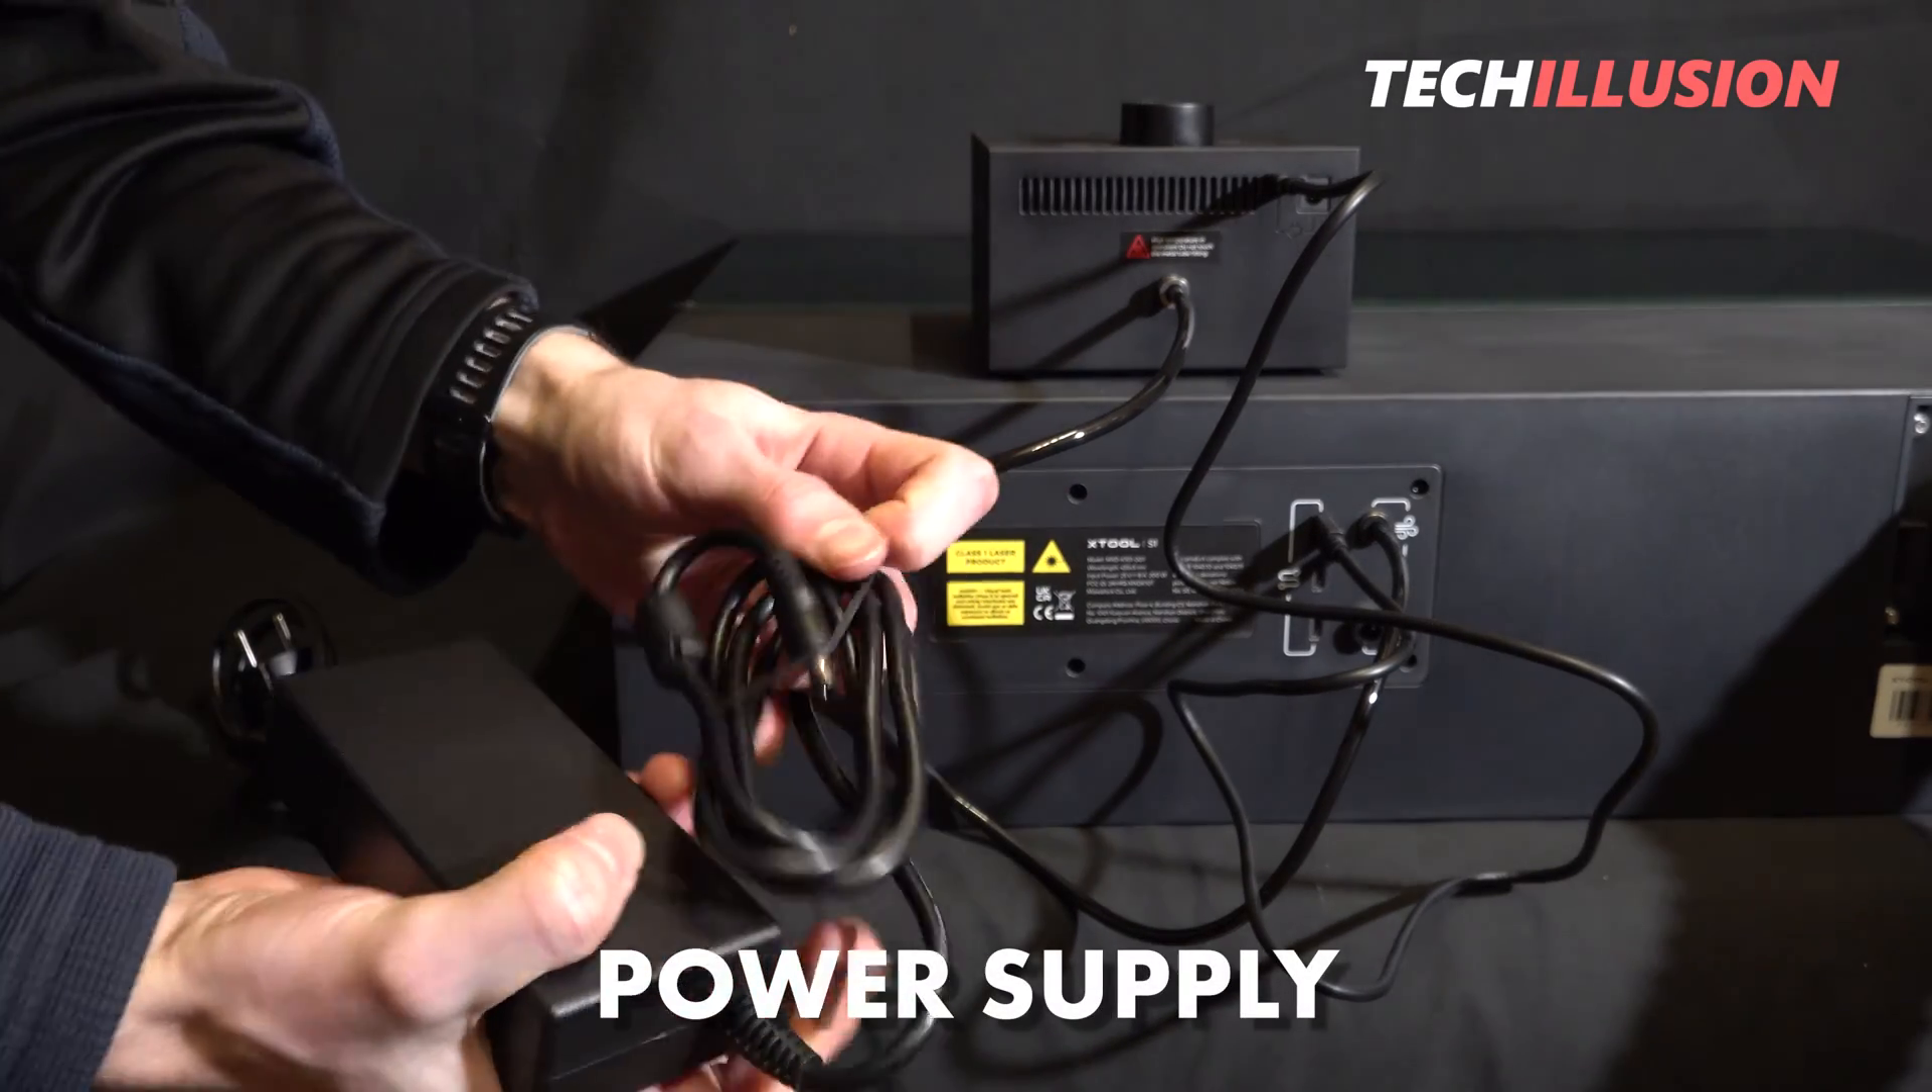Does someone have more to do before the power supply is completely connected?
Yes.